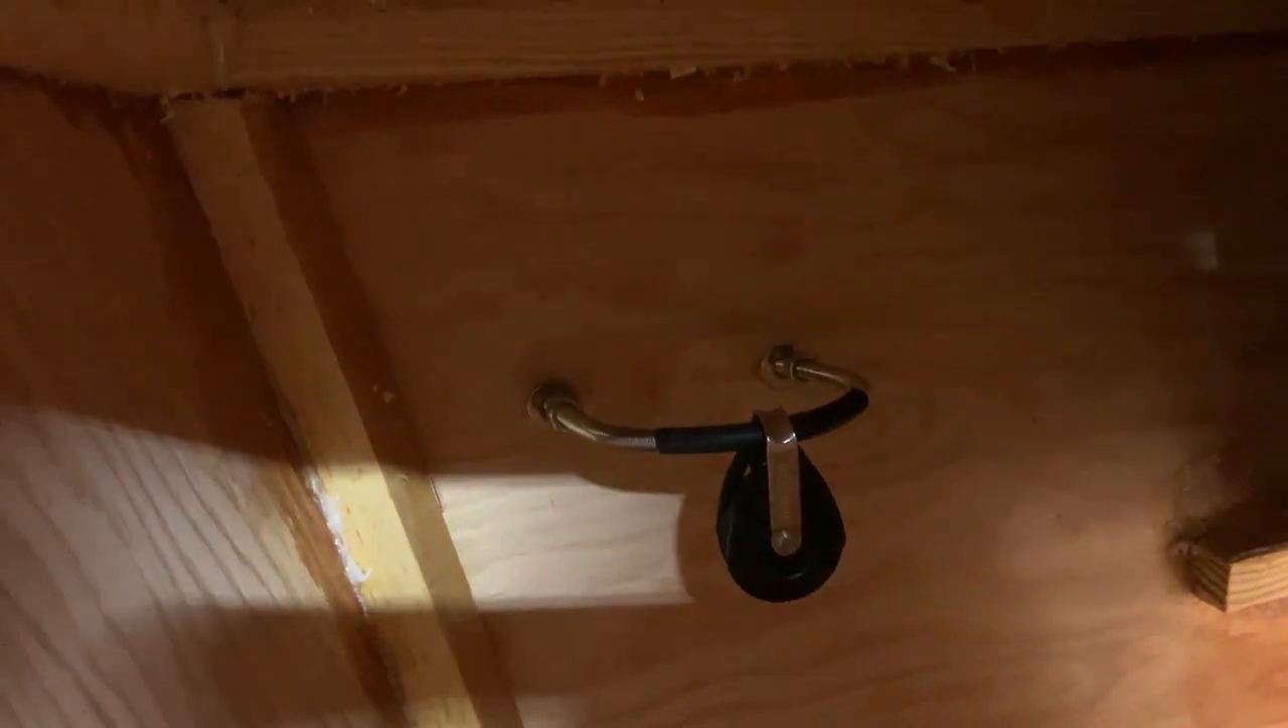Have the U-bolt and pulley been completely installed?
Yes.